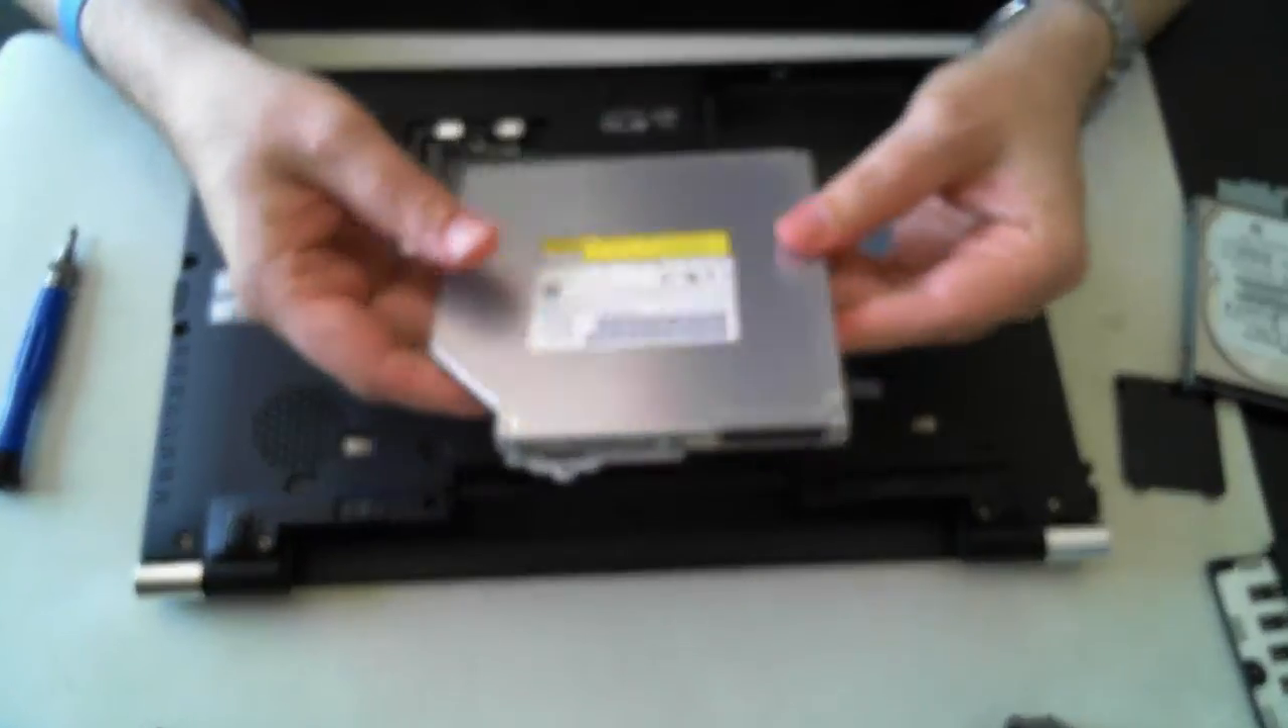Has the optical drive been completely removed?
Yes.